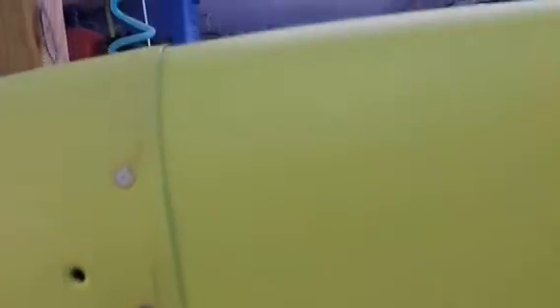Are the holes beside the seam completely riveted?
No.